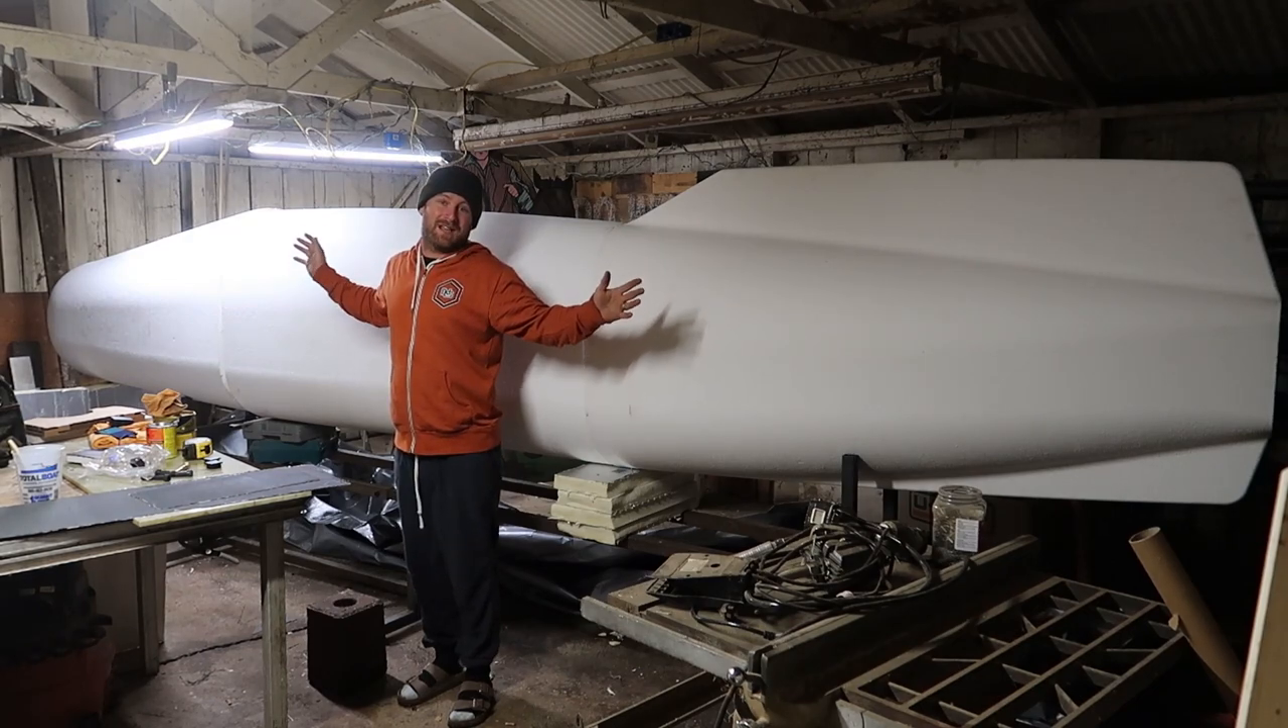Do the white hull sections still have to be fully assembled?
No.